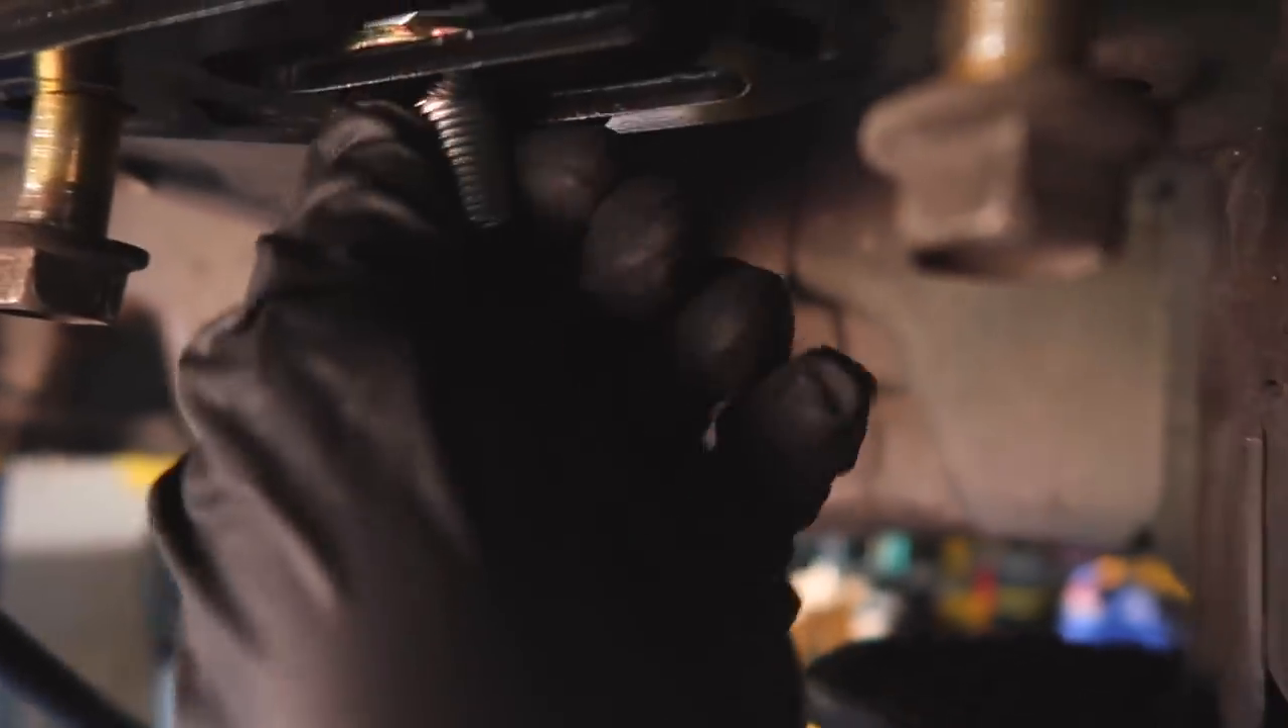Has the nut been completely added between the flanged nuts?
No.